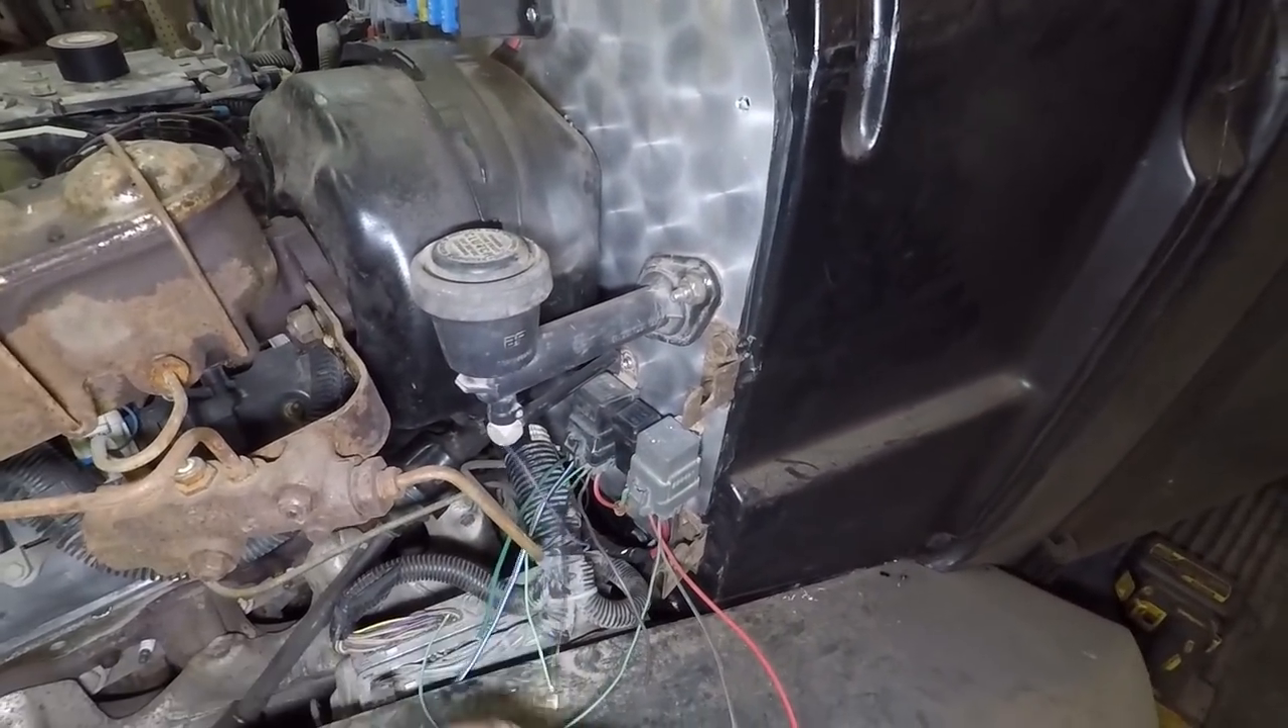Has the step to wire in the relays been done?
No.